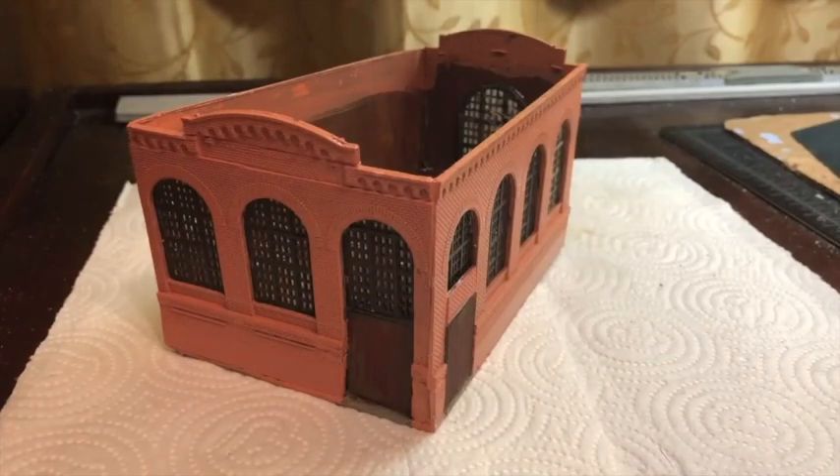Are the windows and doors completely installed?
Yes.